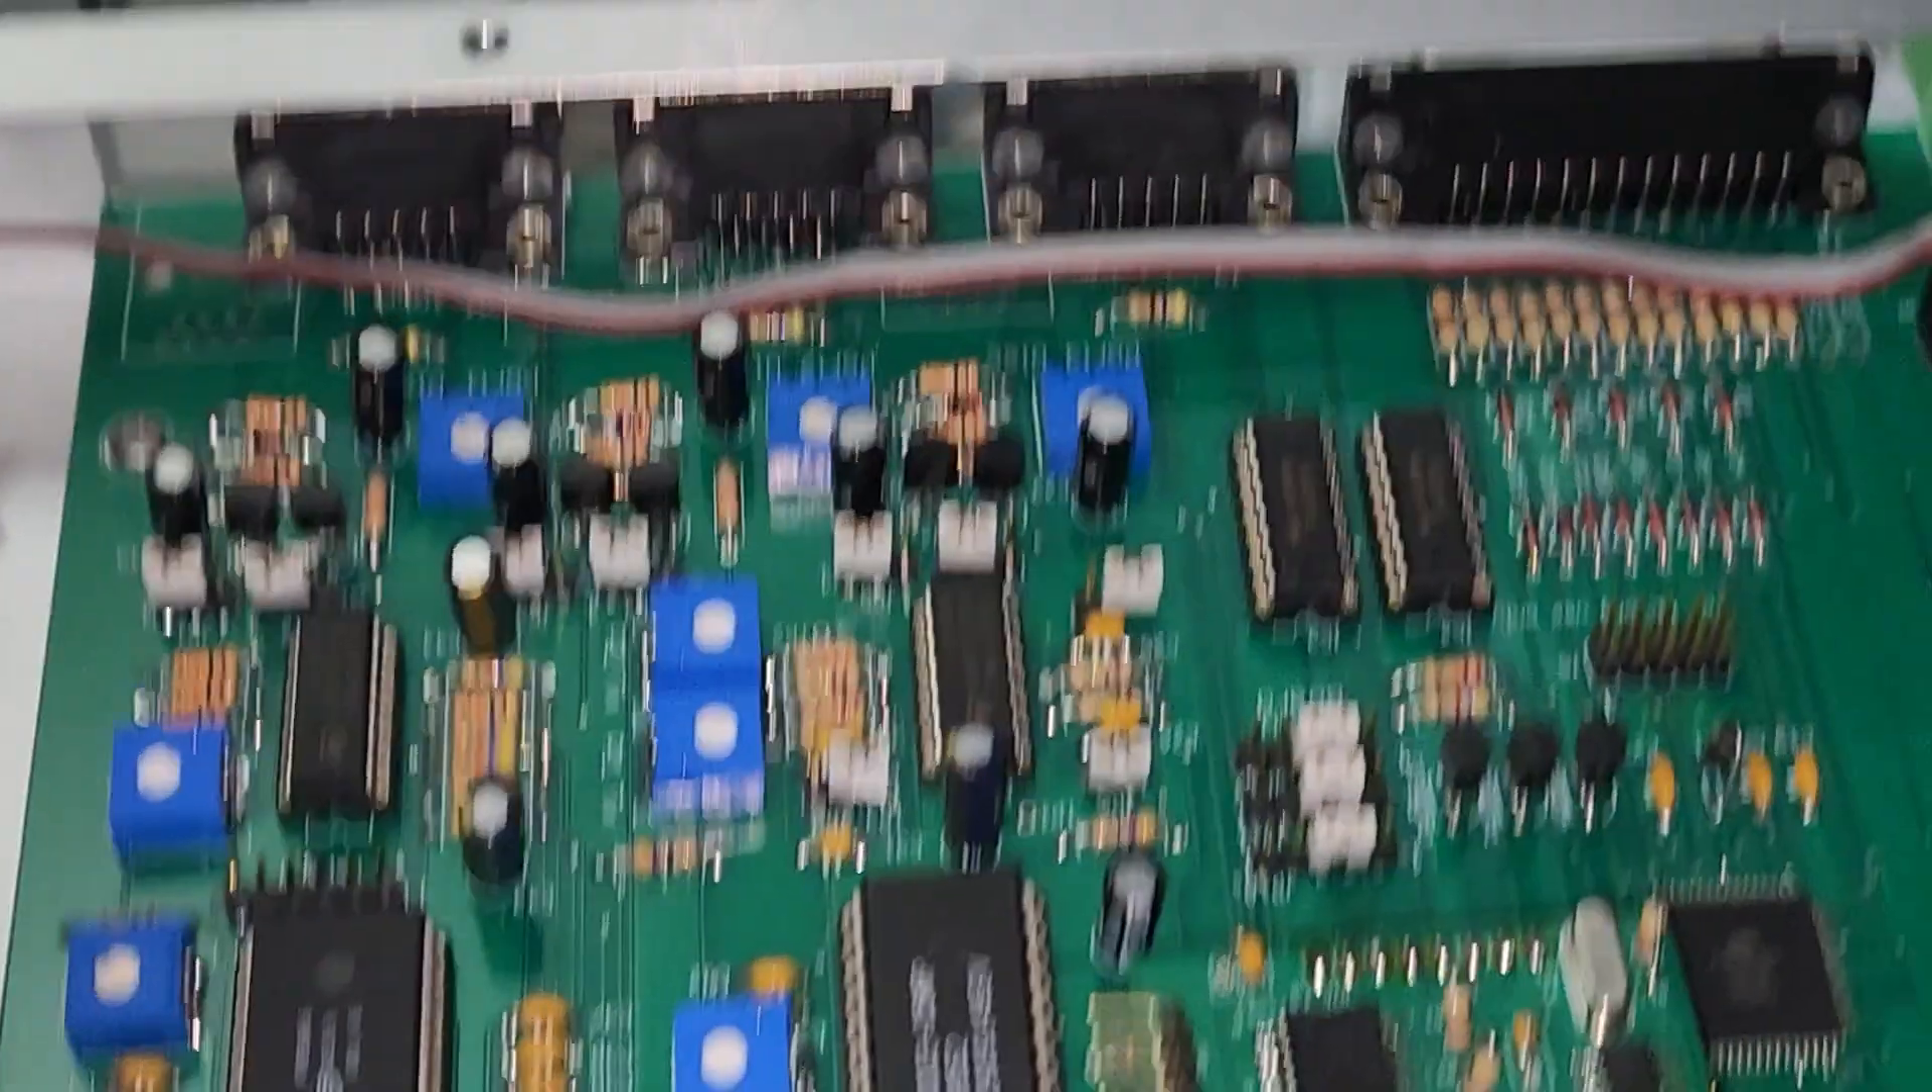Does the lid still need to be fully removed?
No.